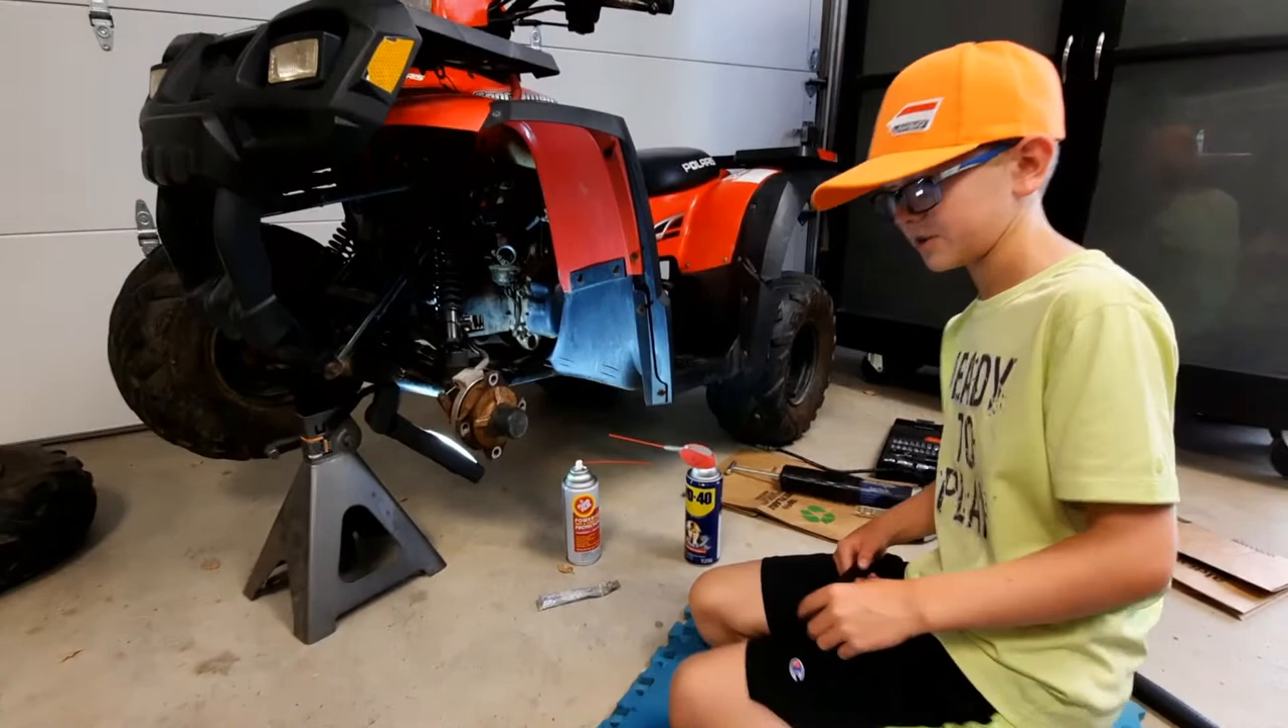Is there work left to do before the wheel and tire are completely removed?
No.